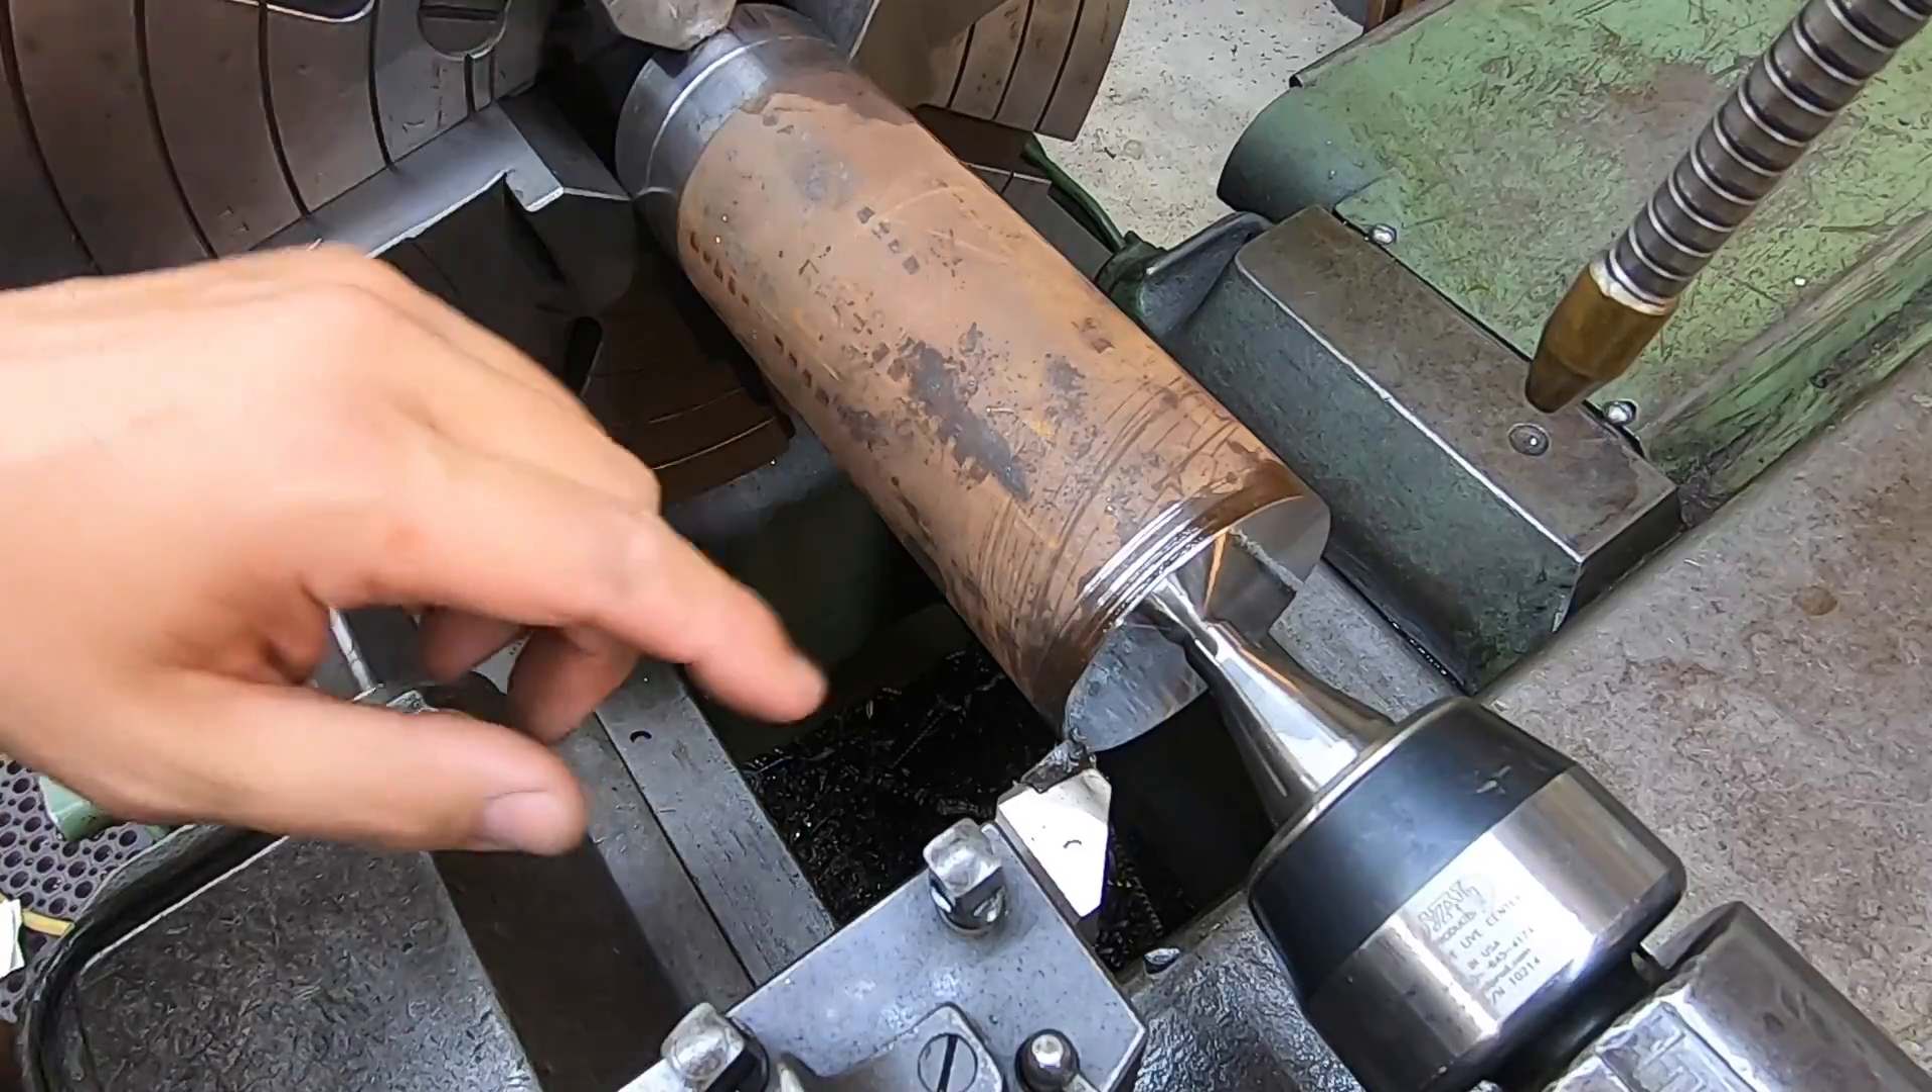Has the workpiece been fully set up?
Yes.